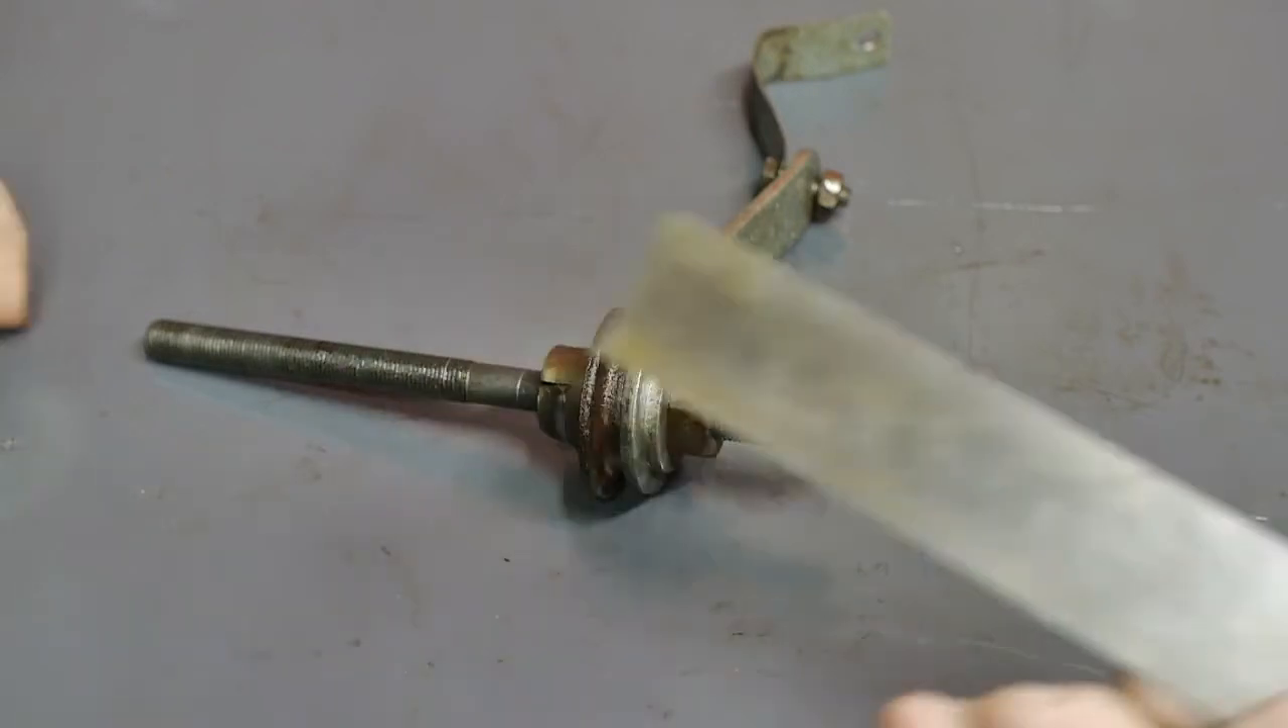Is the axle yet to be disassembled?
Yes.